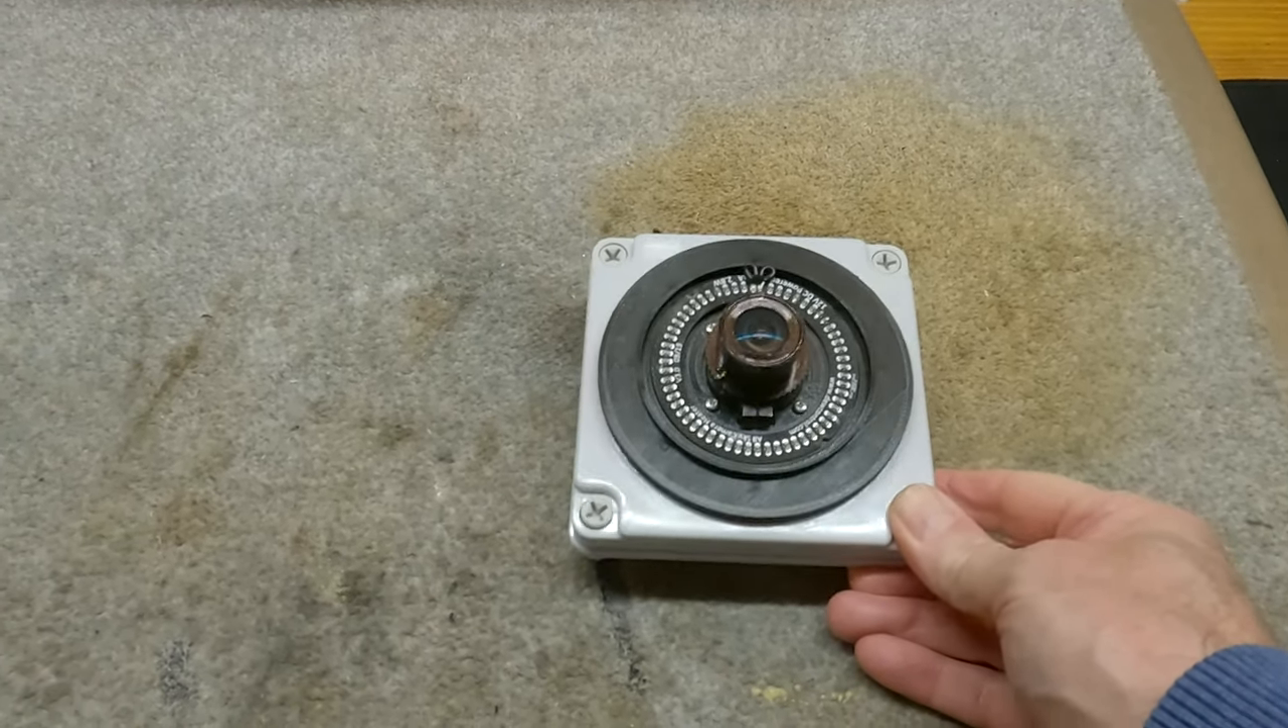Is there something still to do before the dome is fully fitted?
Yes.